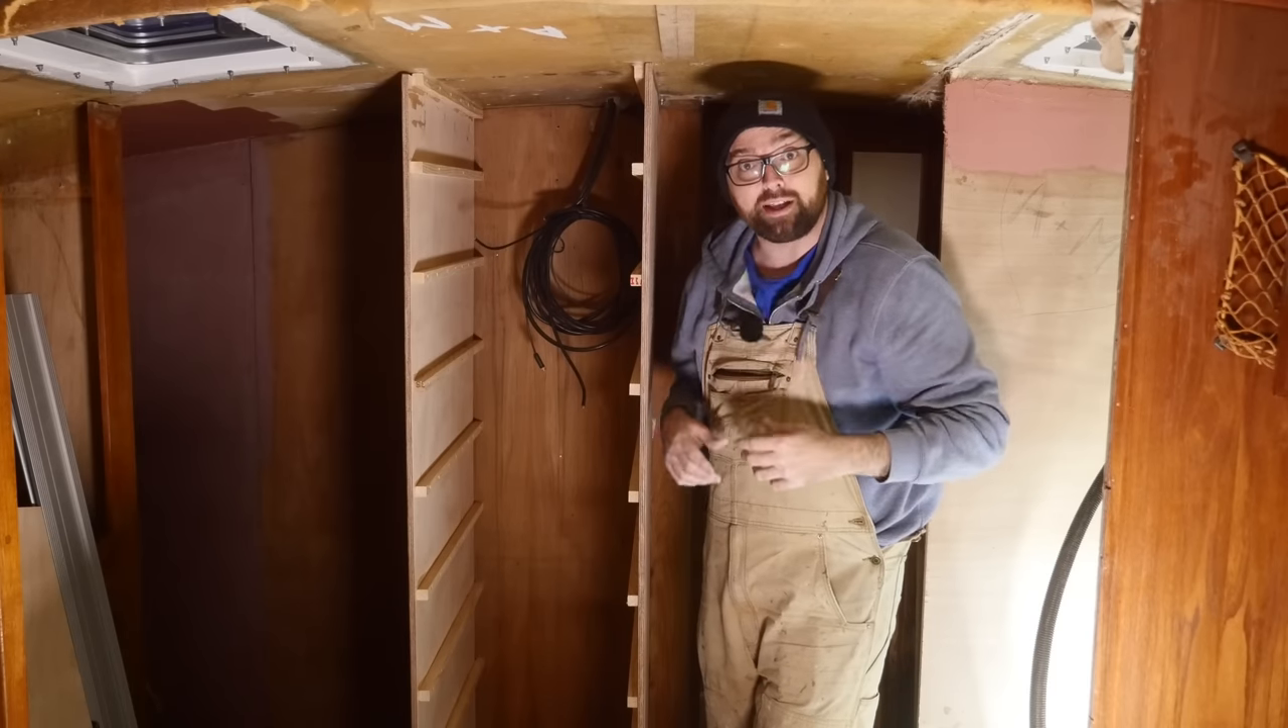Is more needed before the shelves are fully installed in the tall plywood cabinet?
Yes.